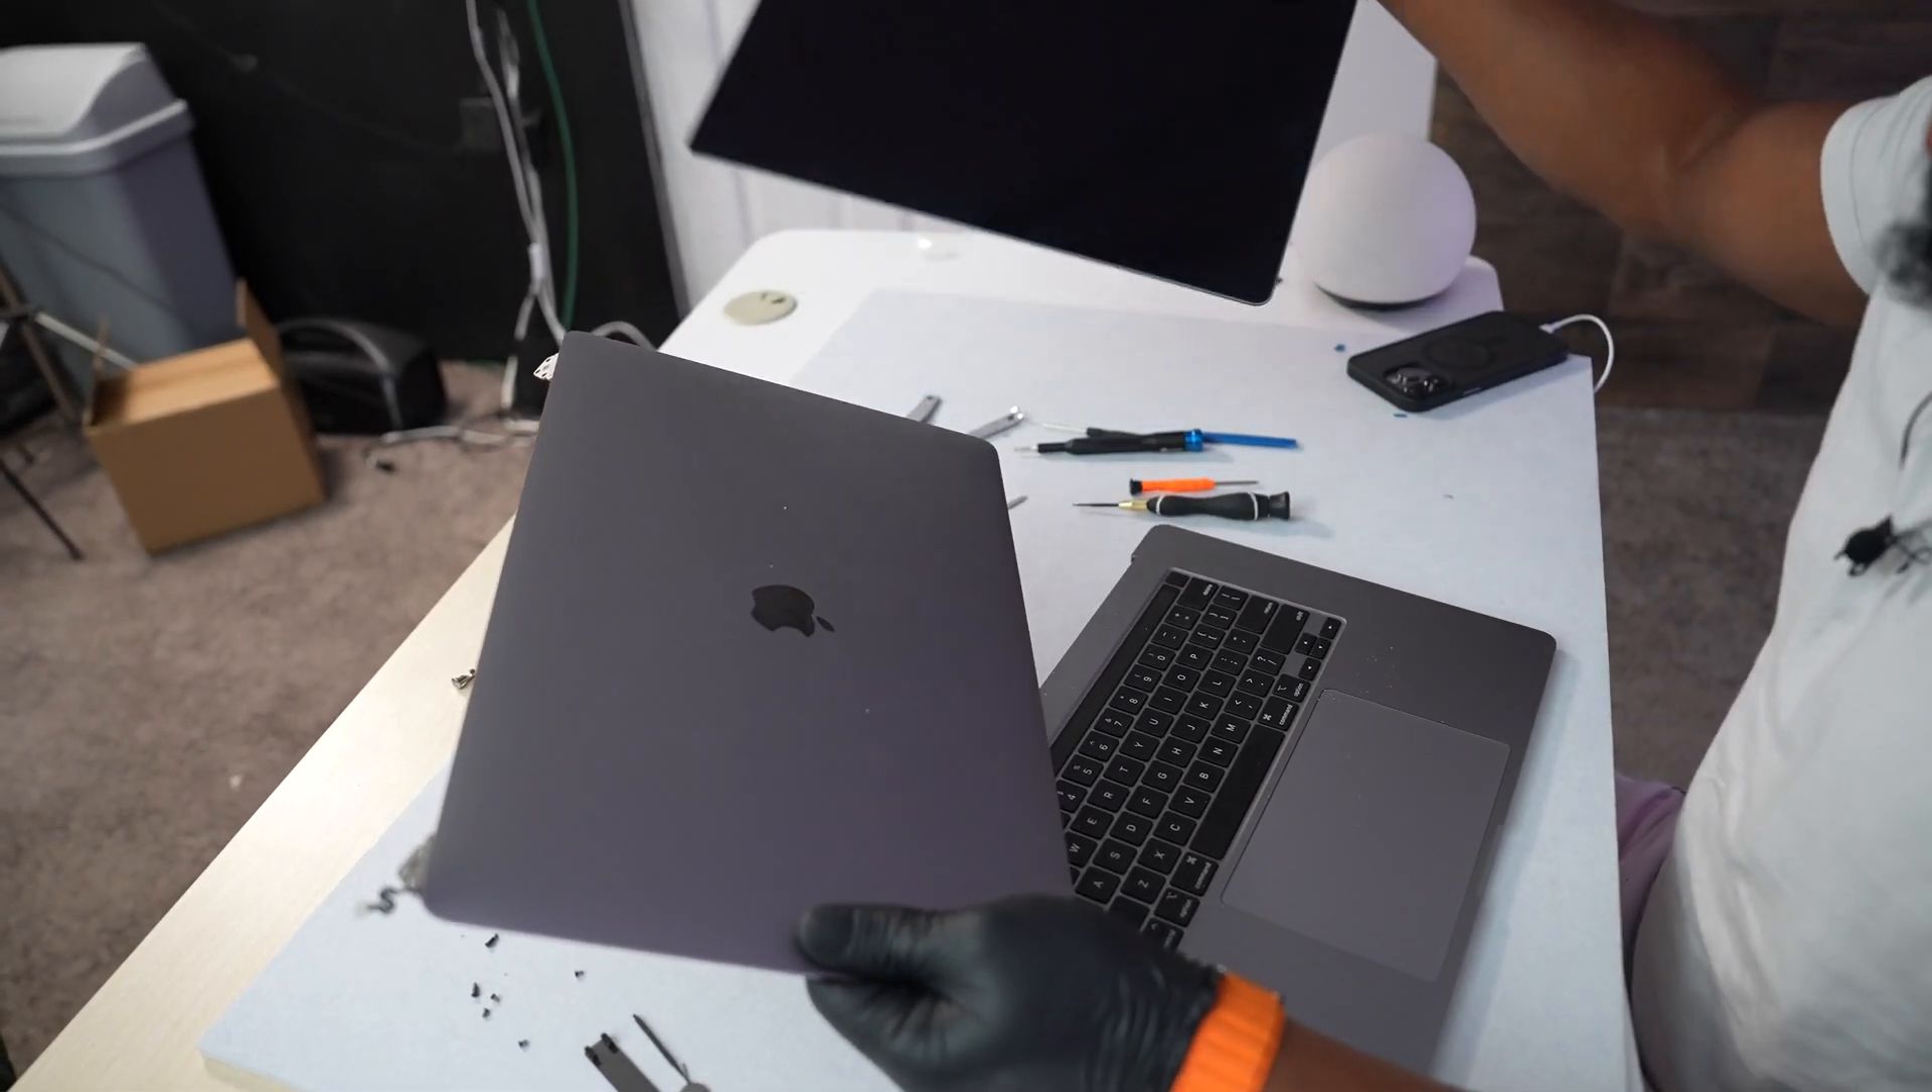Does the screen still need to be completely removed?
No.